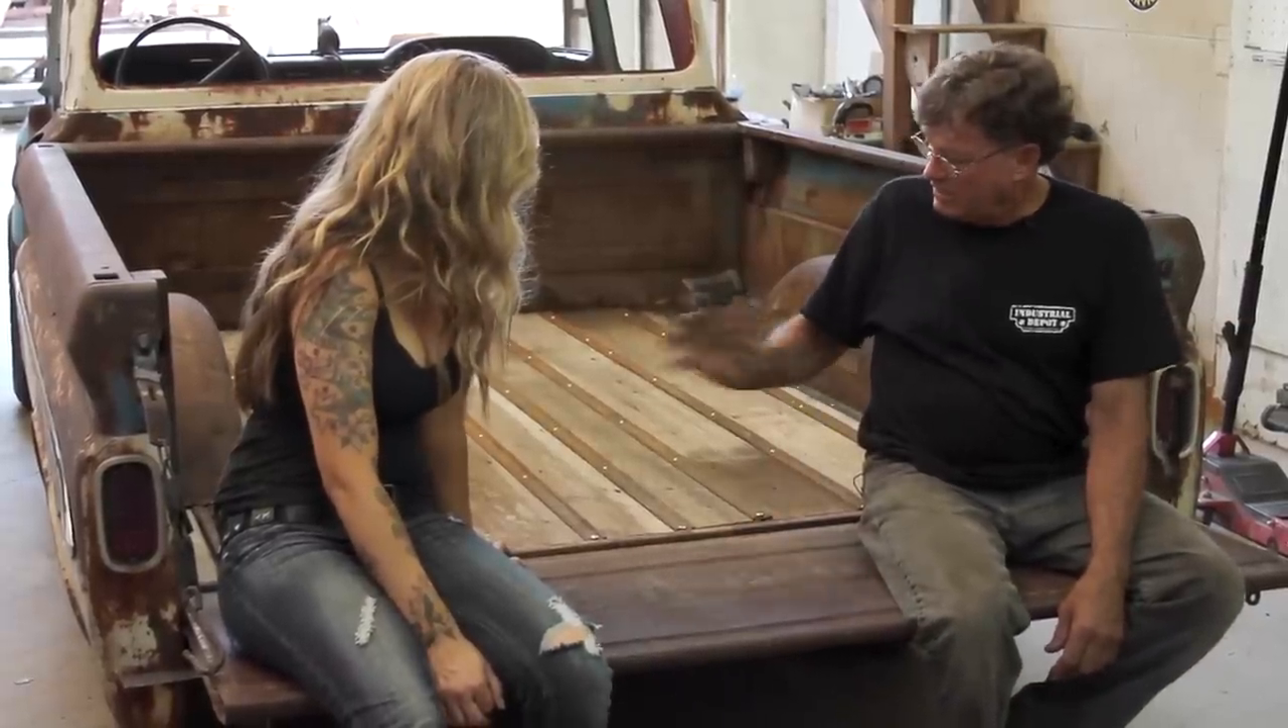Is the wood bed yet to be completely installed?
No.